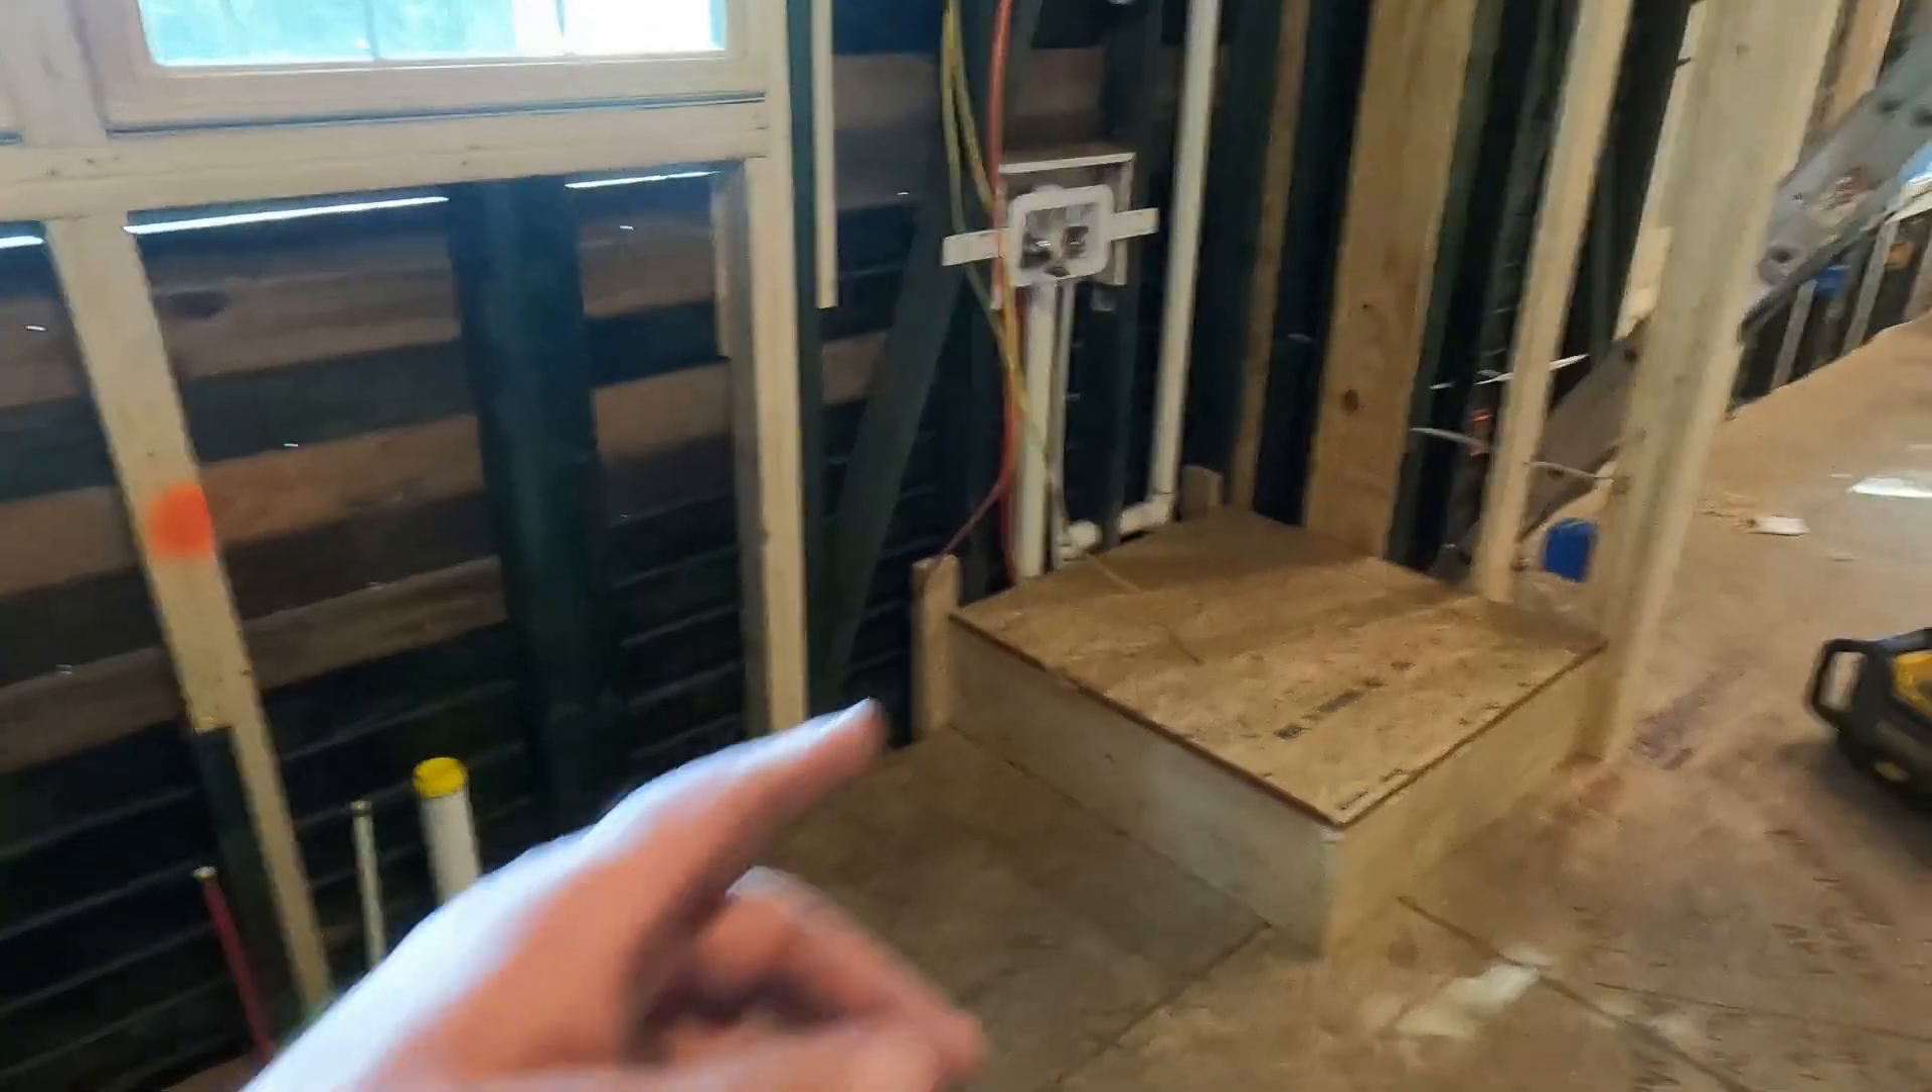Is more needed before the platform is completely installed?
No.